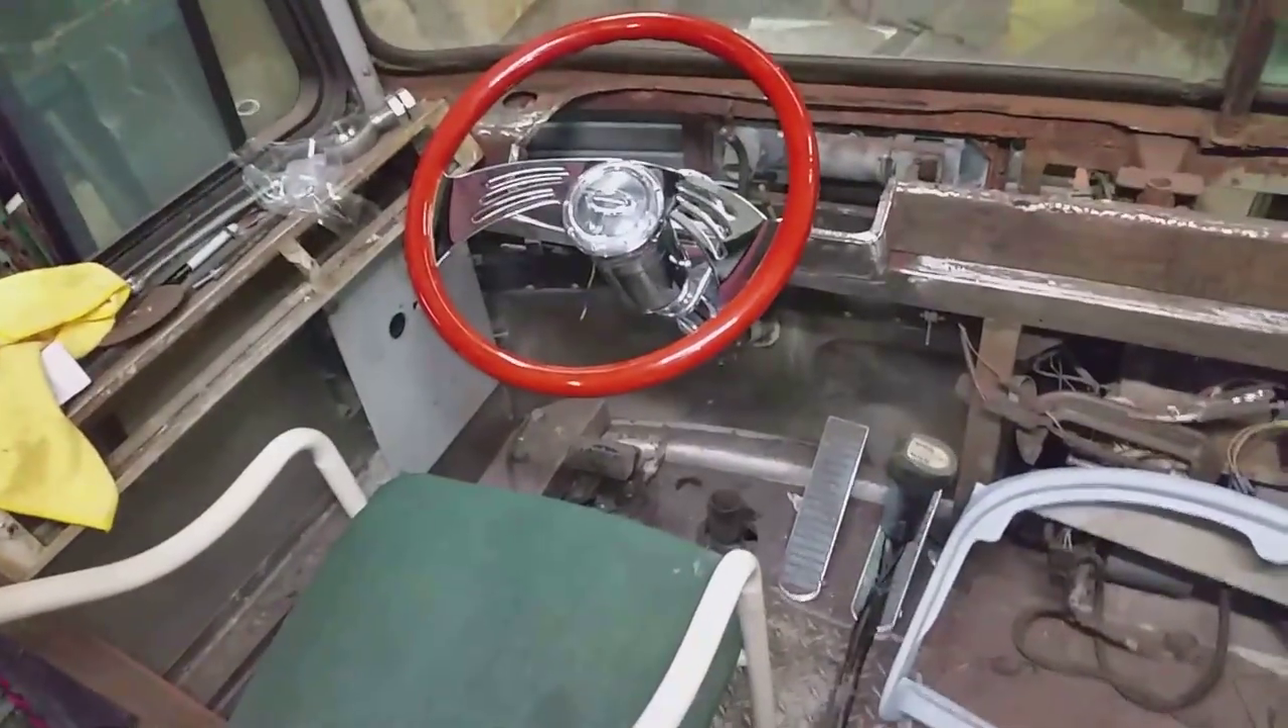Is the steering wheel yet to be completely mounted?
No.